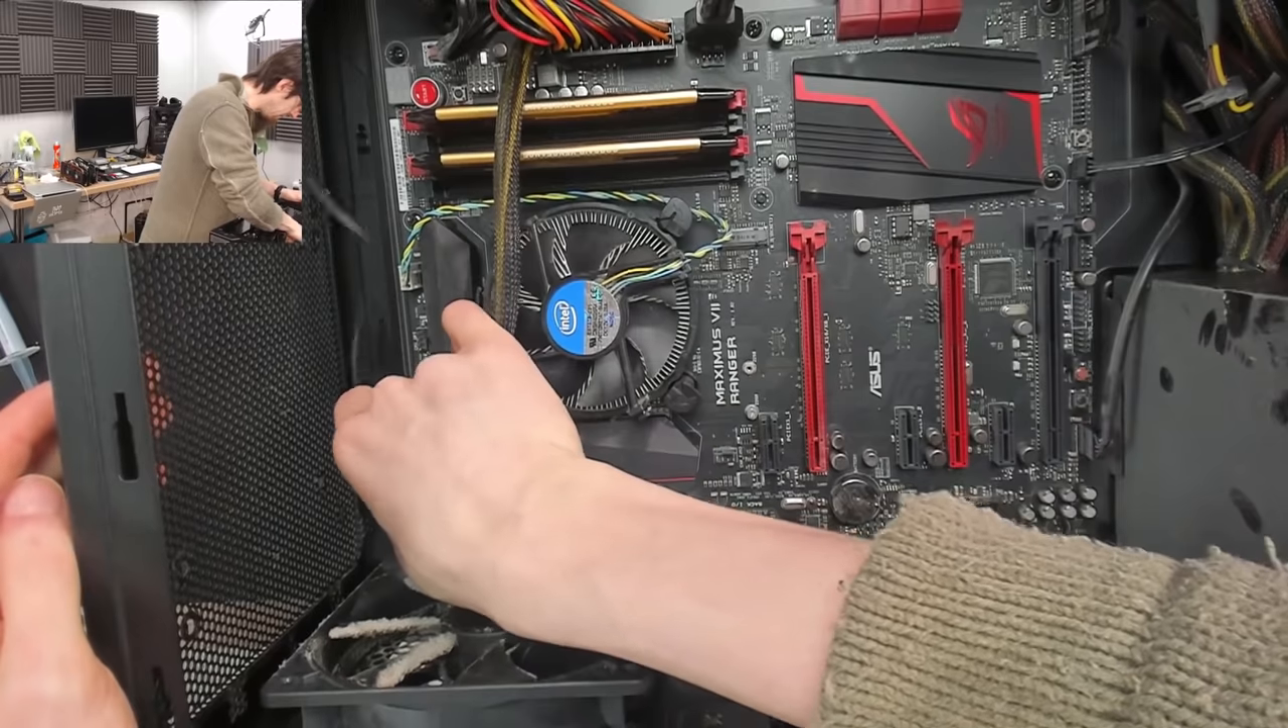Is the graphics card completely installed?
No.